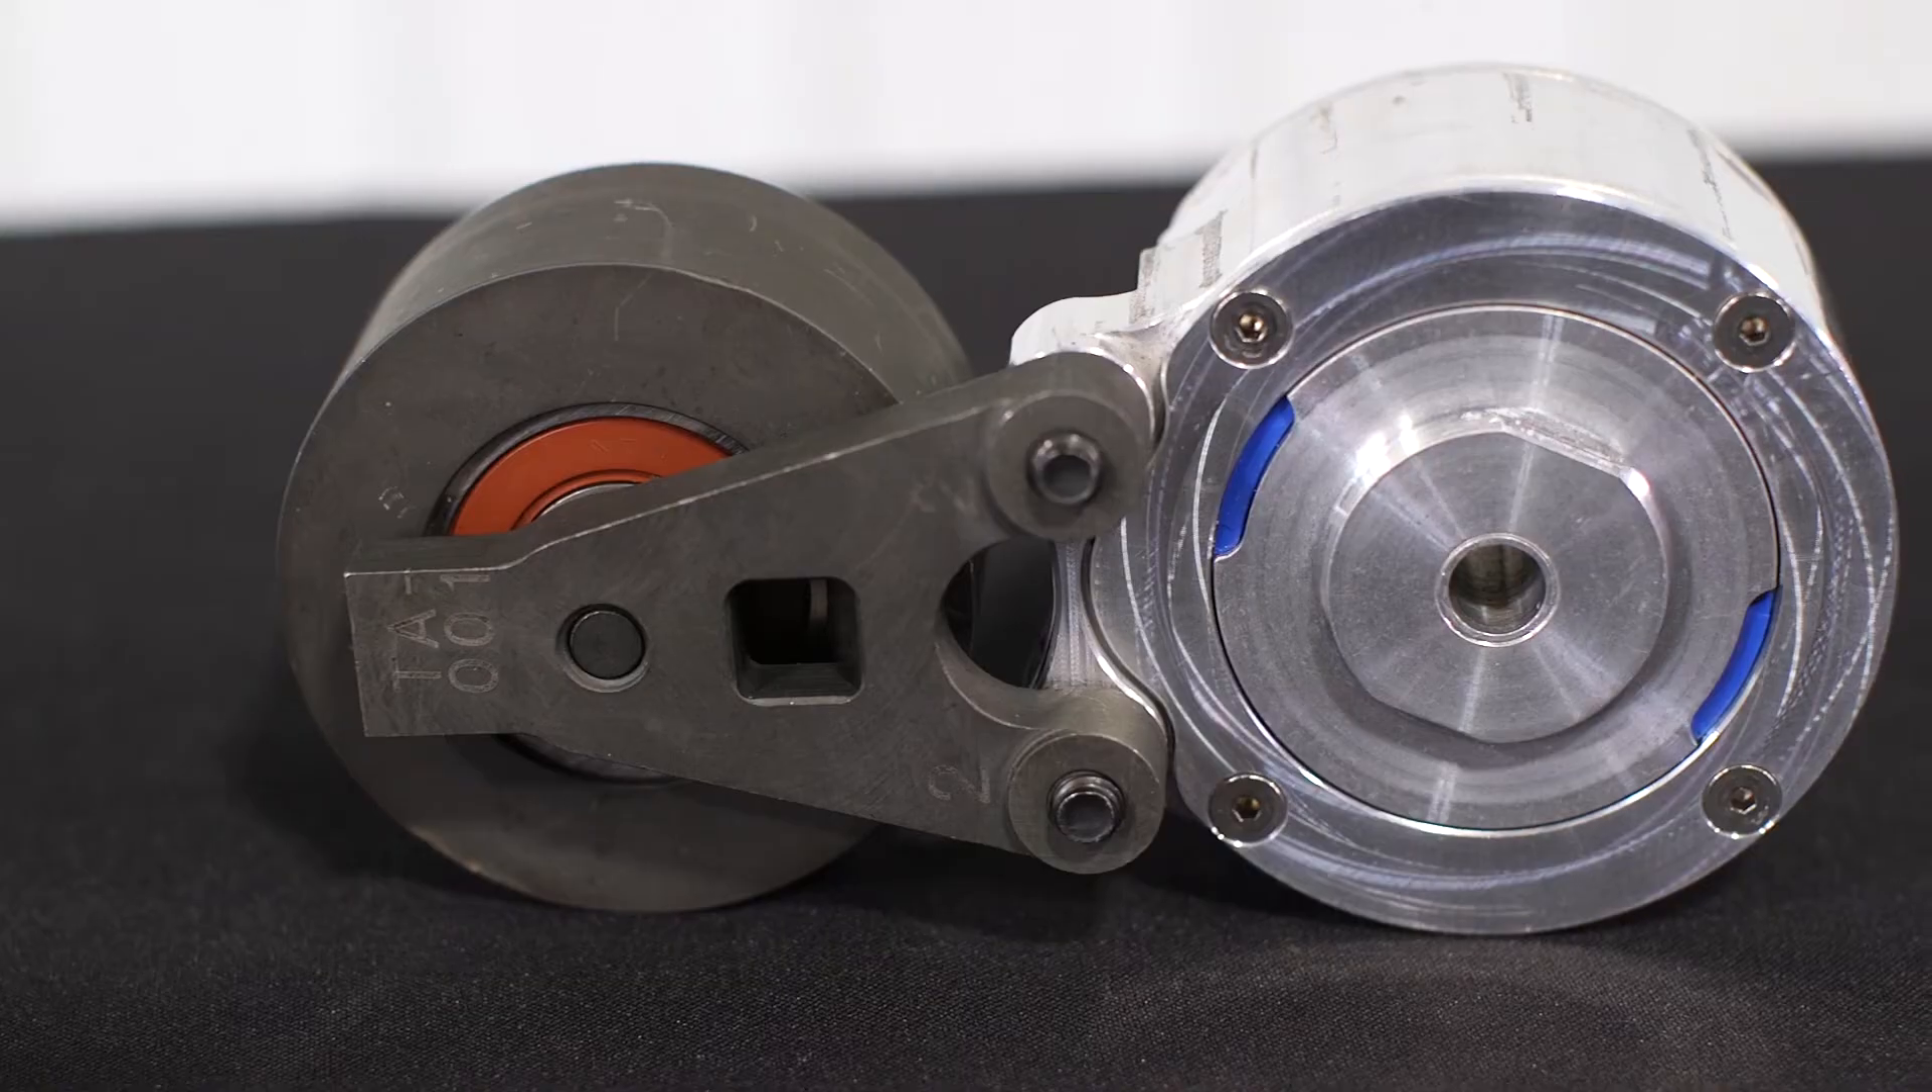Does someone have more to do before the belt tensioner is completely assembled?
No.